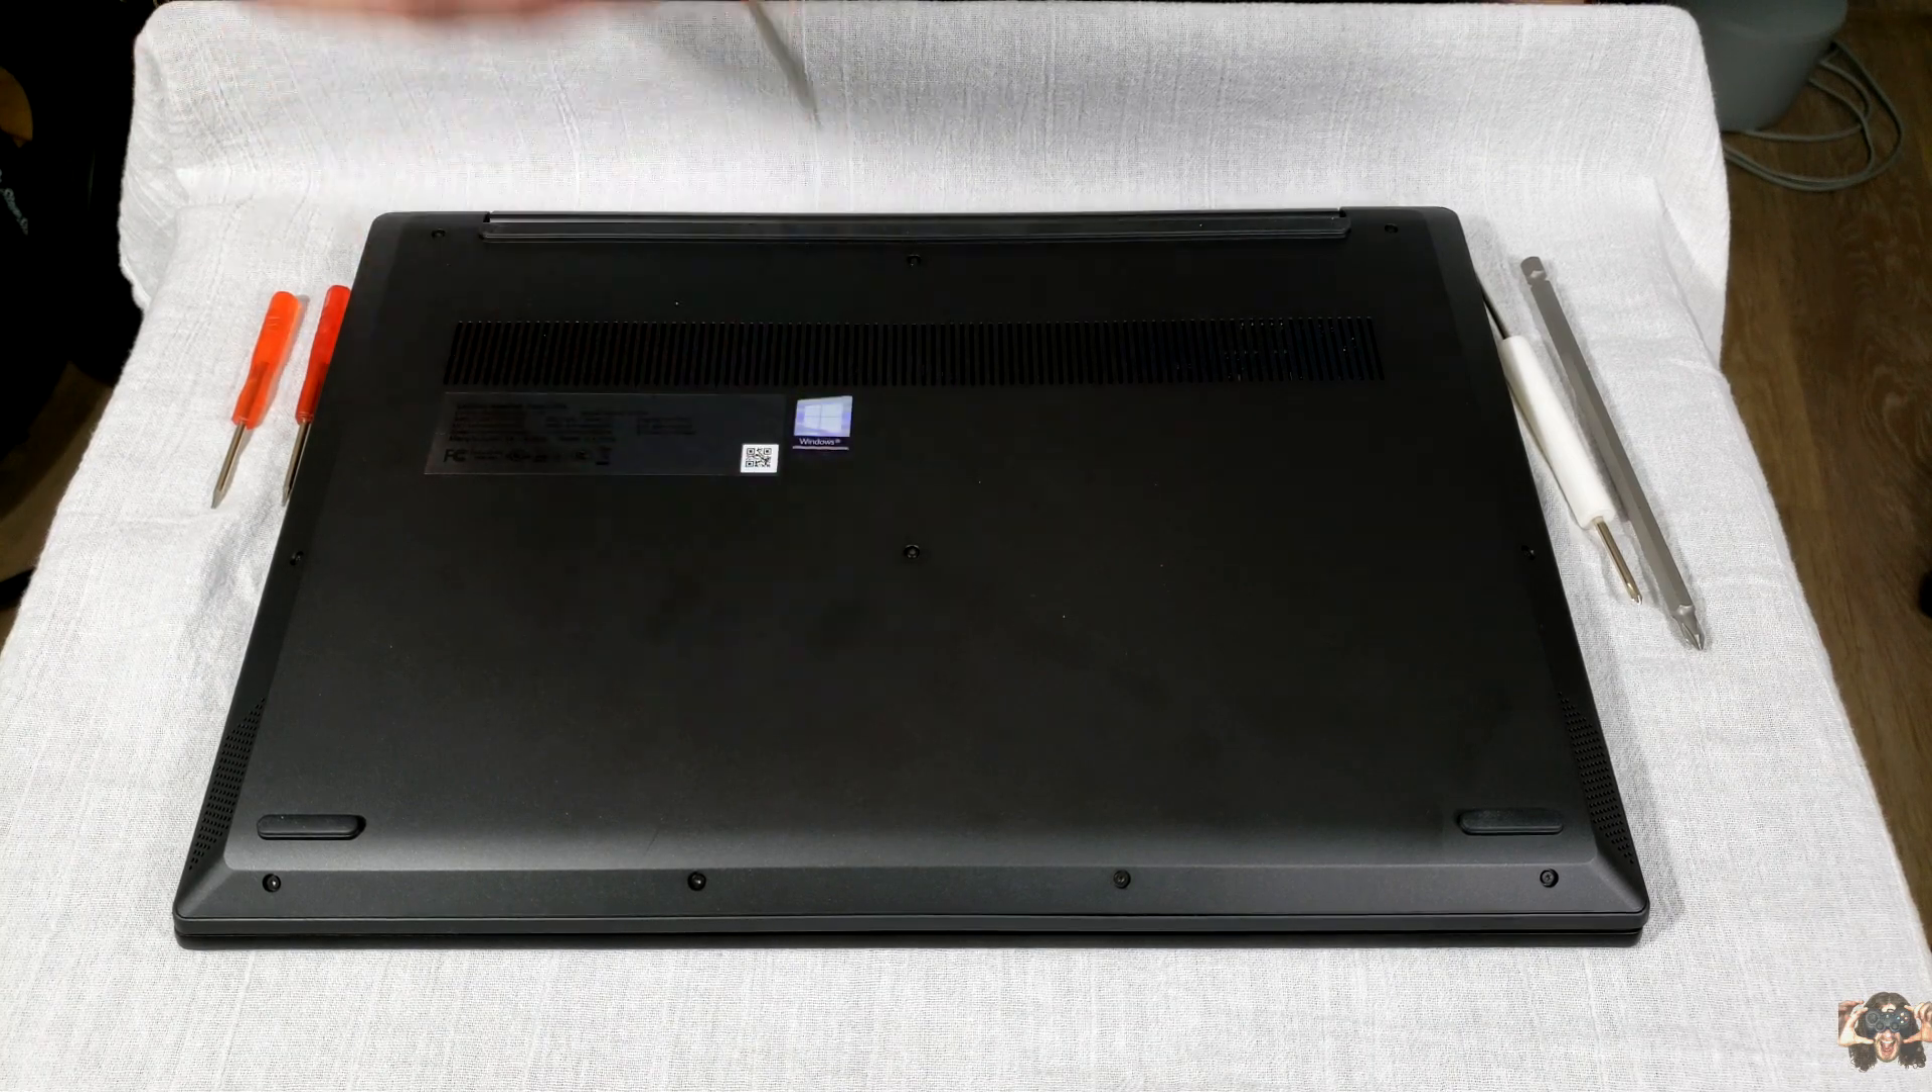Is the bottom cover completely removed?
No.